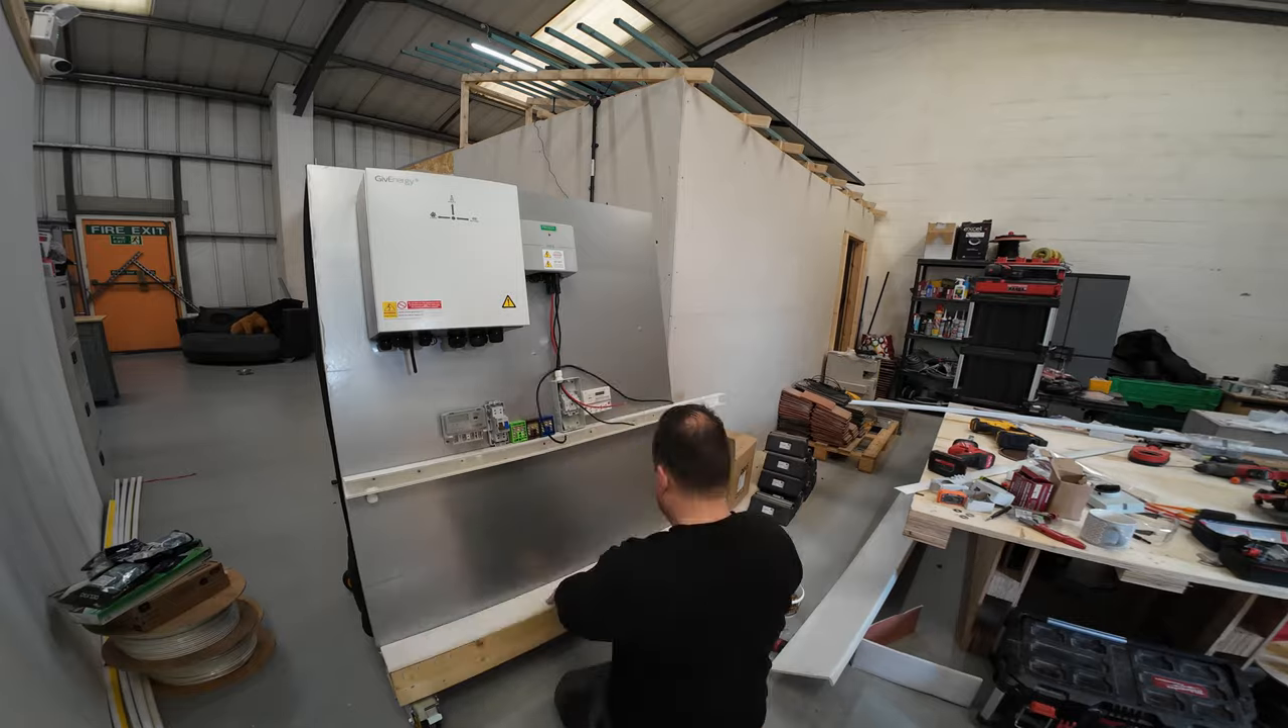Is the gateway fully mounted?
Yes.